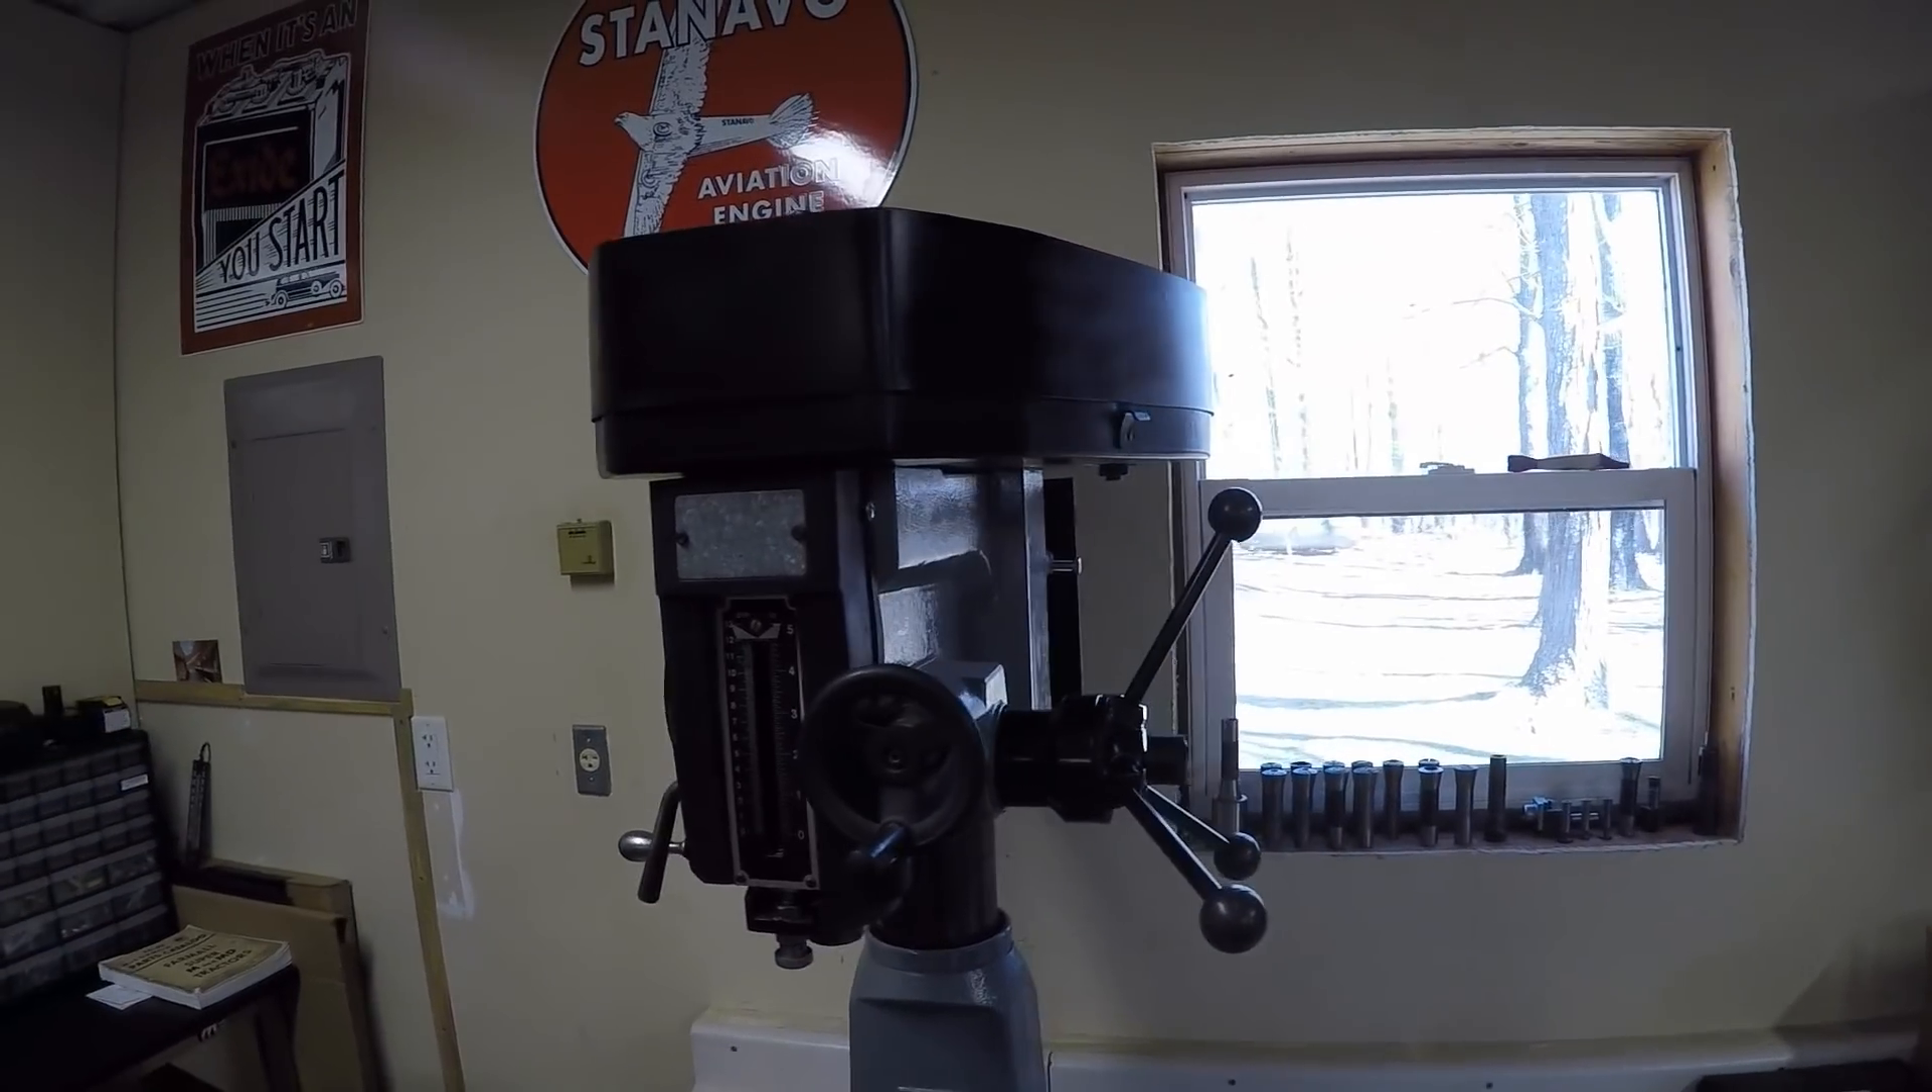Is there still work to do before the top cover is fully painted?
No.